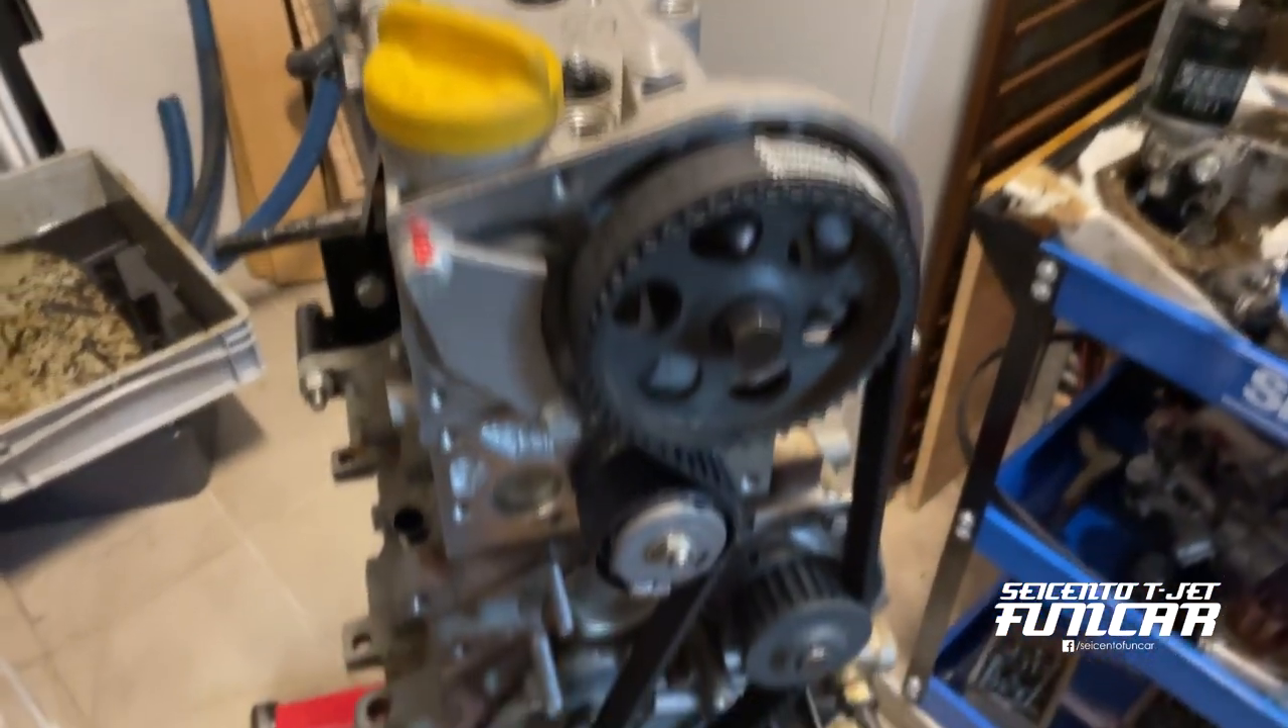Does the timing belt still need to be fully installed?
No.